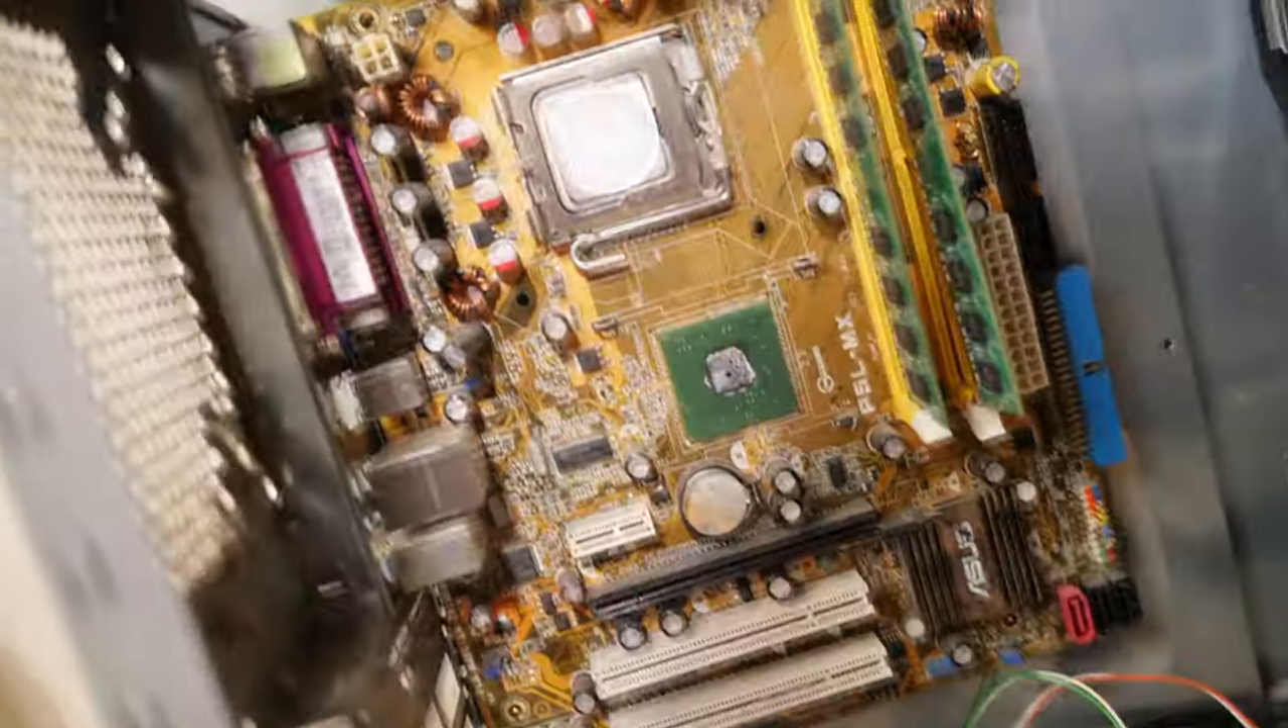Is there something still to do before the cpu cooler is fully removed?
No.